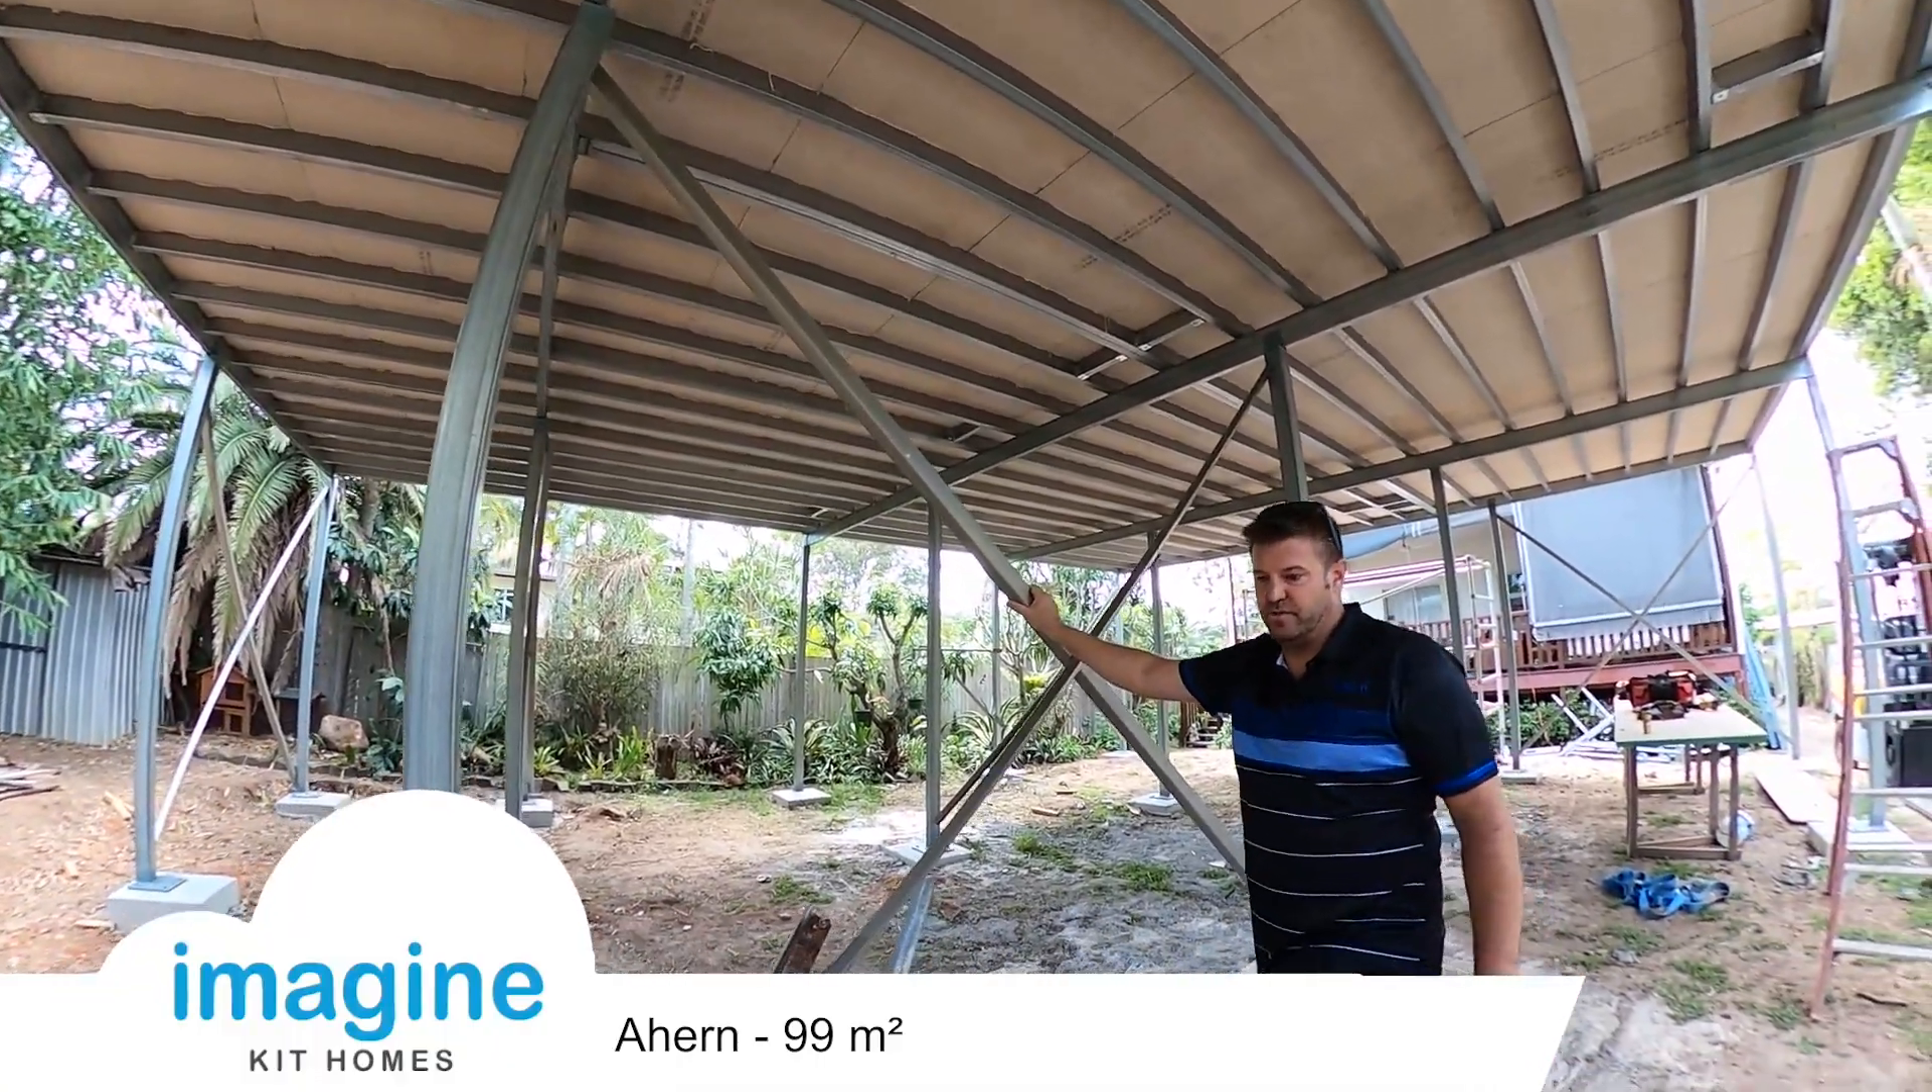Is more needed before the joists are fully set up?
No.